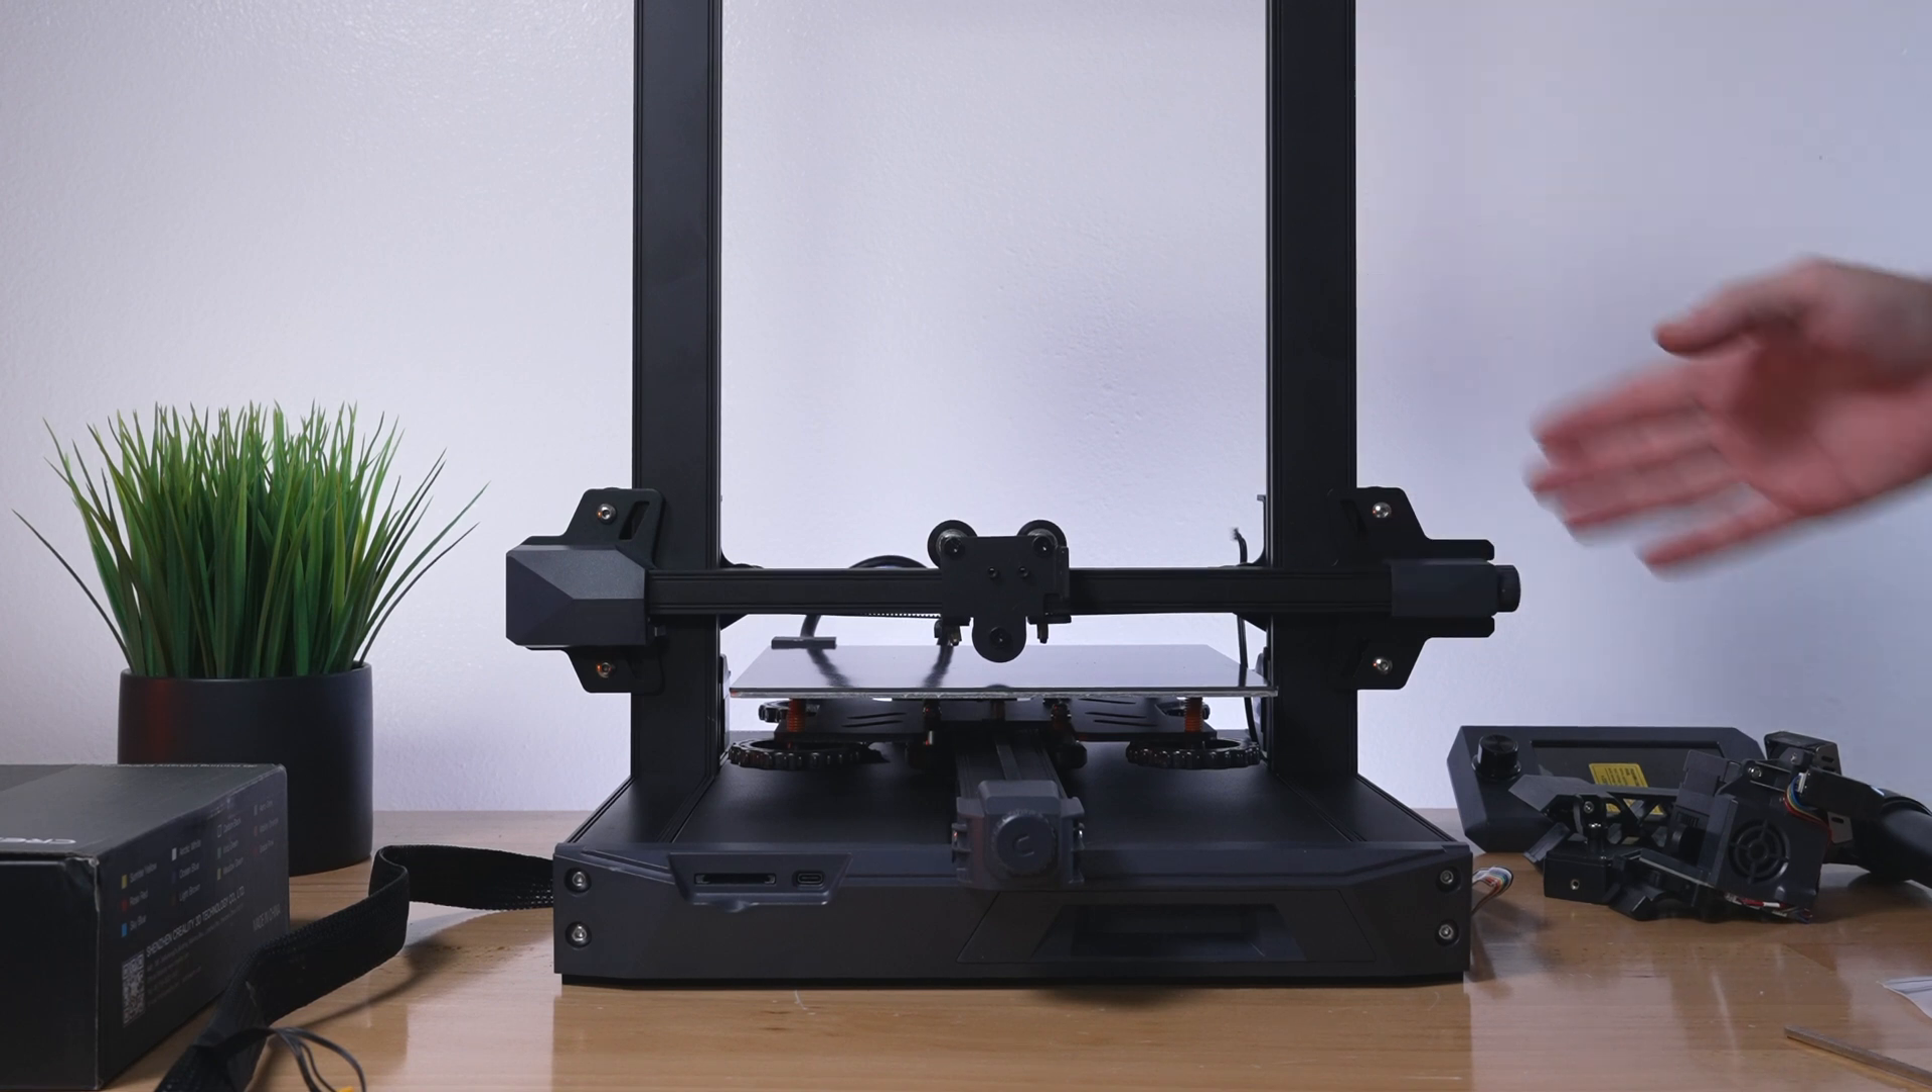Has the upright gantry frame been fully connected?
Yes.